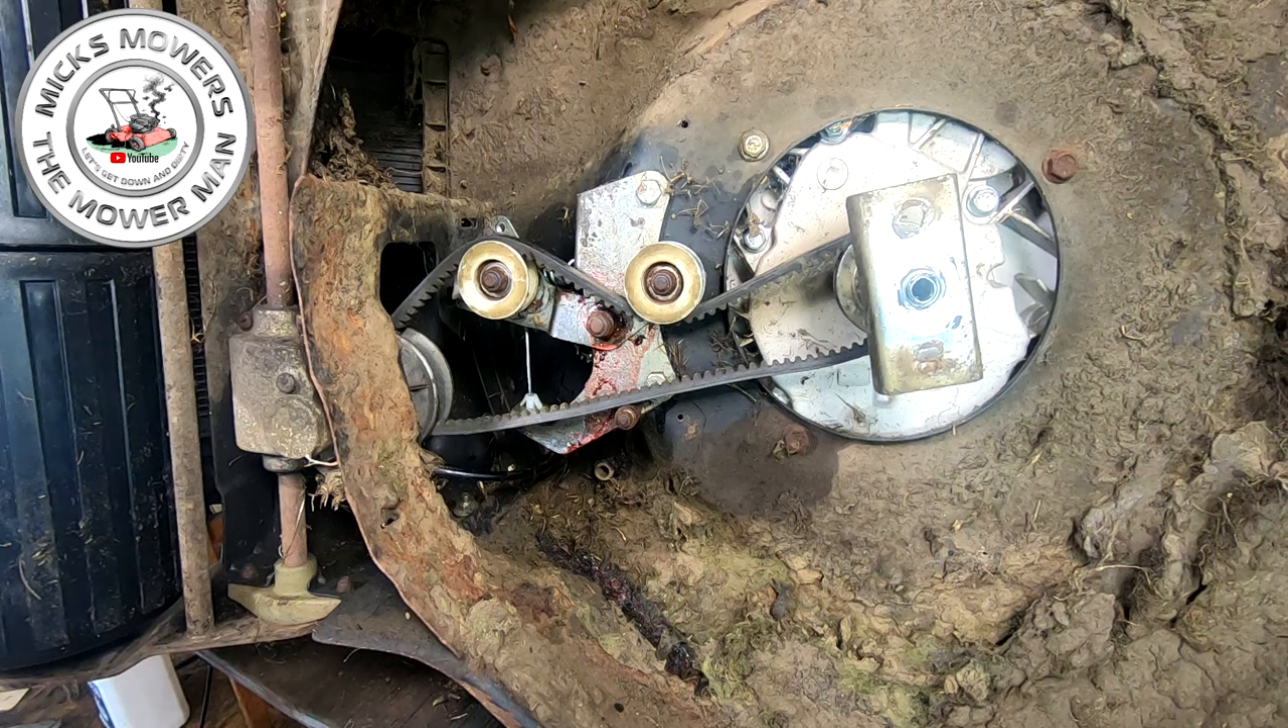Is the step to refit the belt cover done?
No.